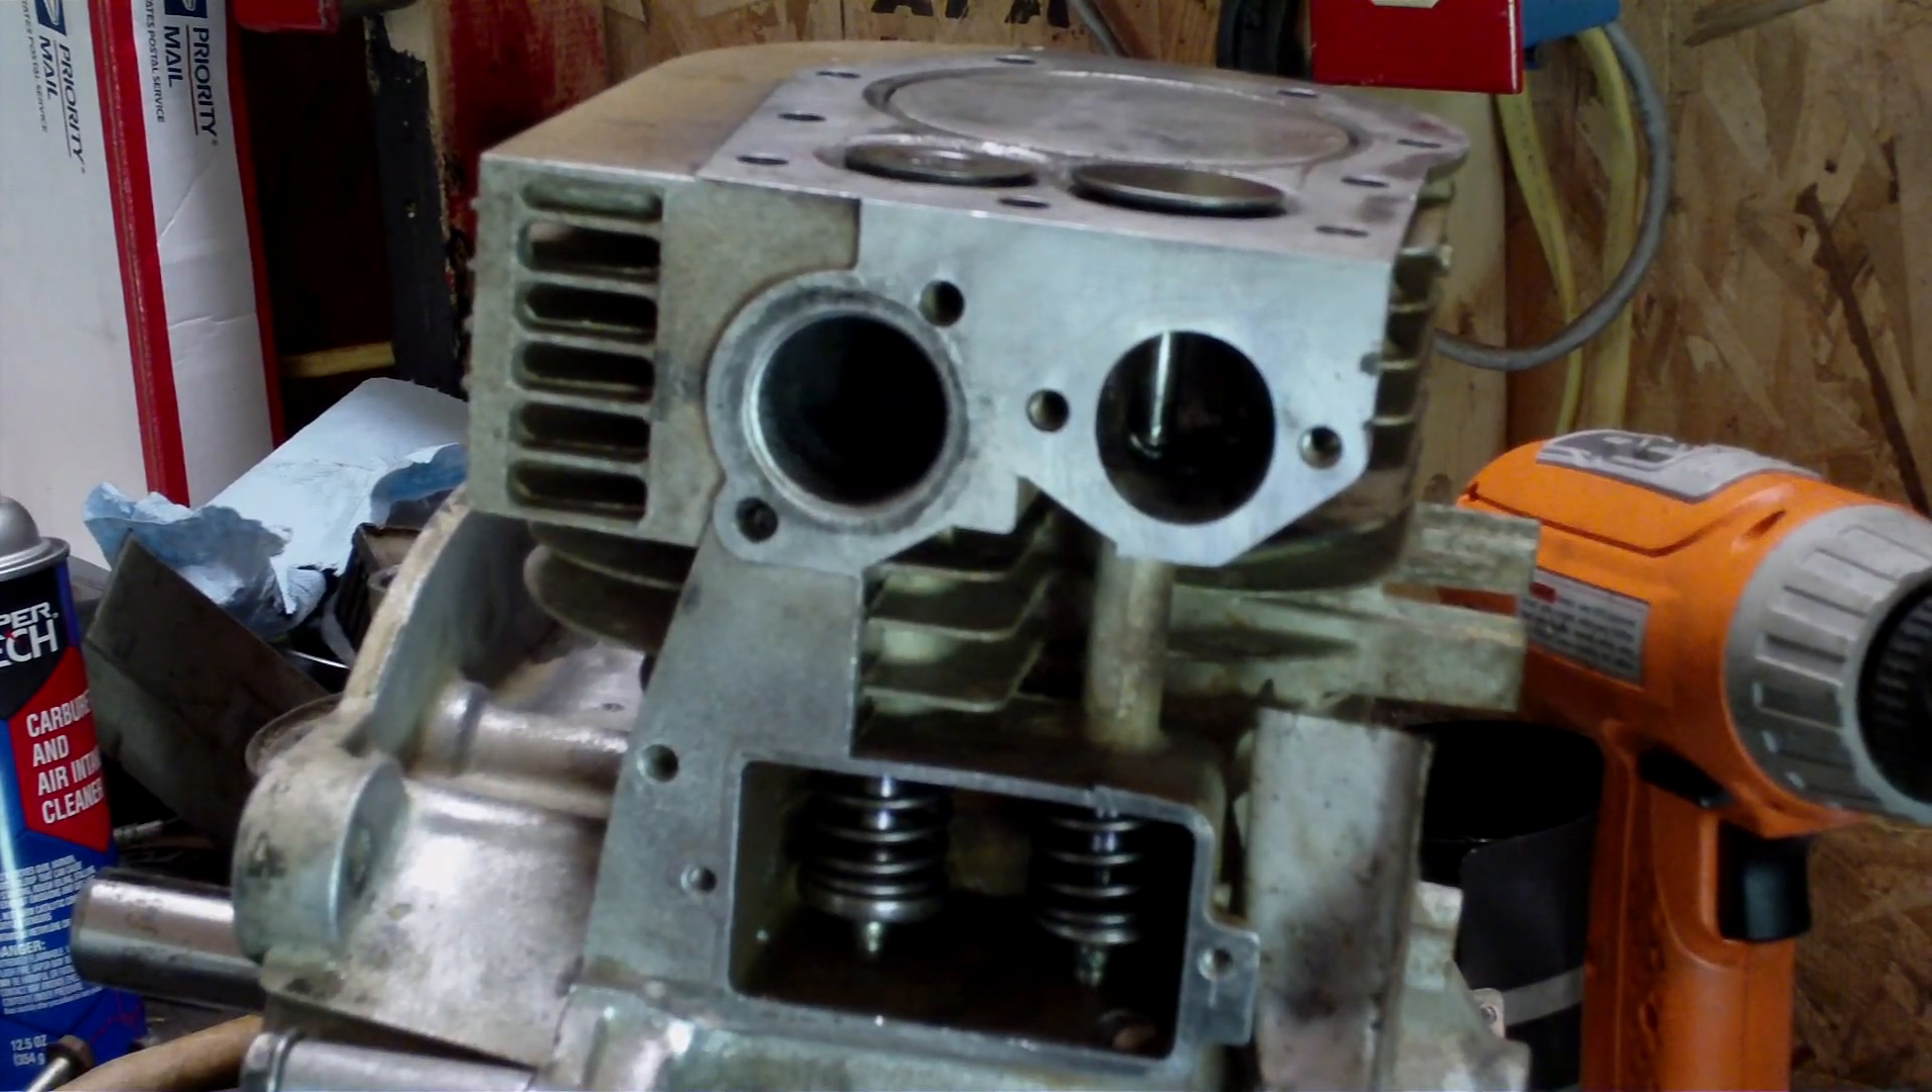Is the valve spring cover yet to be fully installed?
Yes.